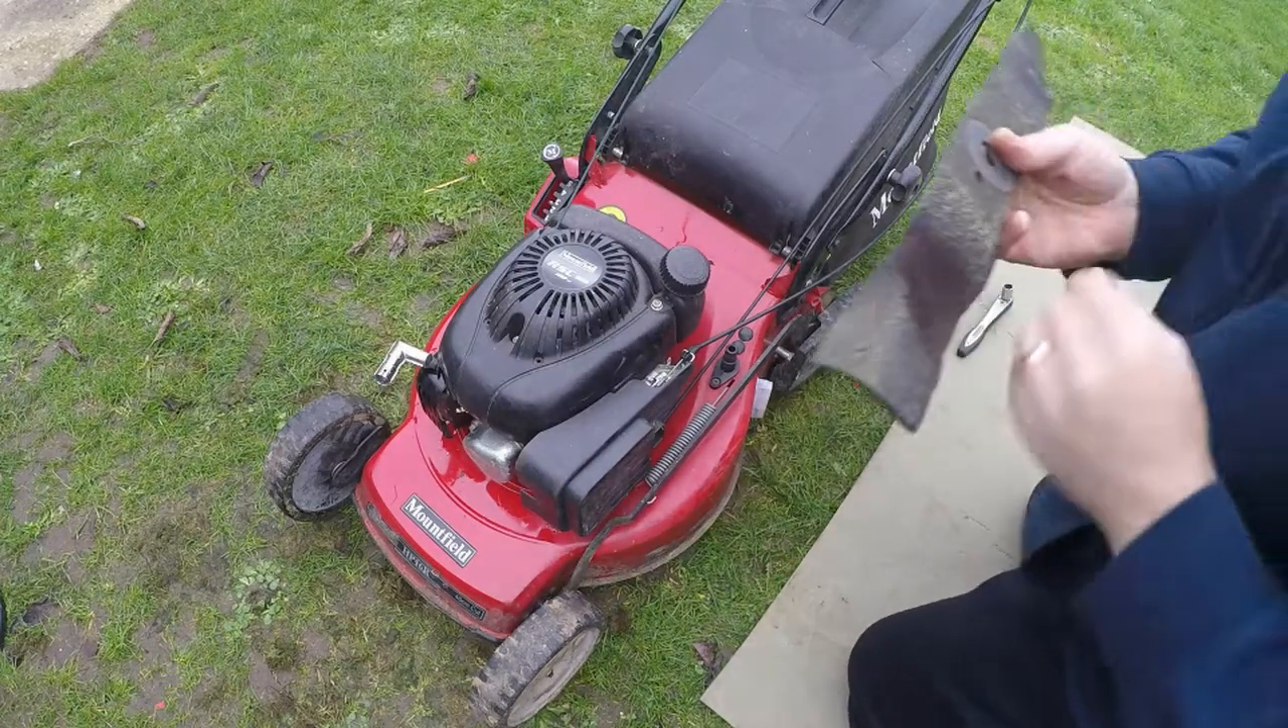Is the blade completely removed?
Yes.